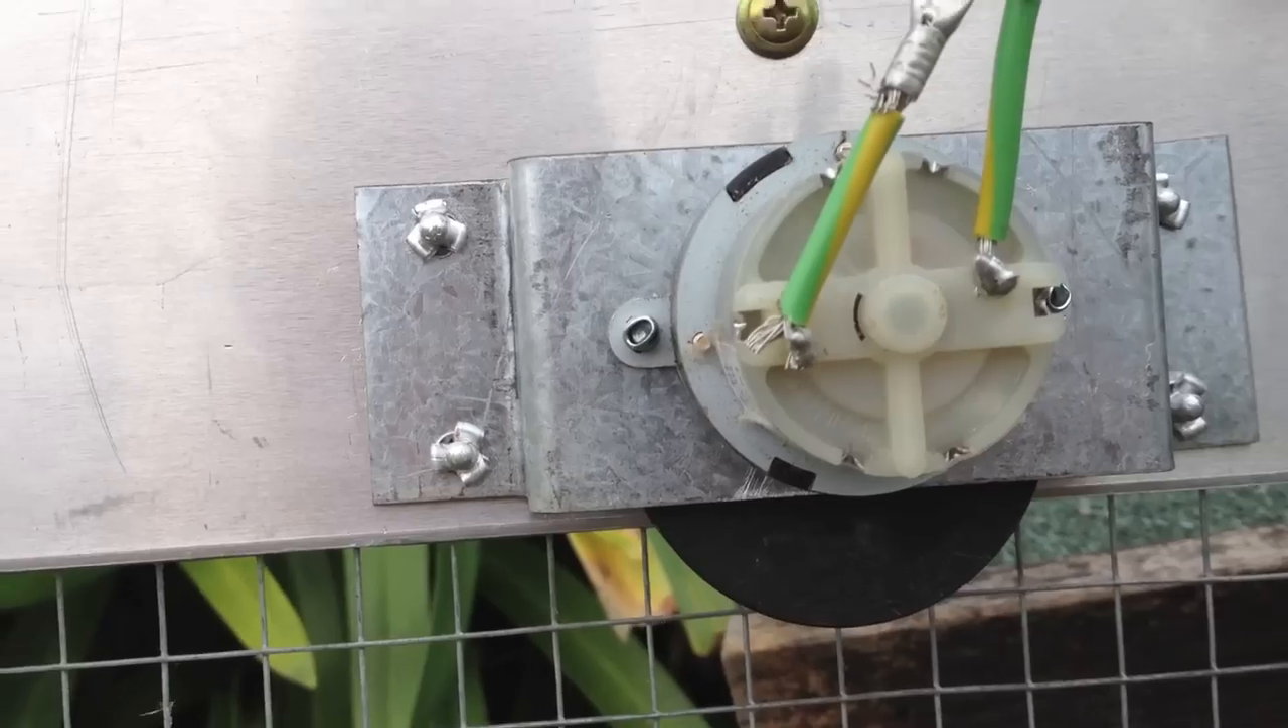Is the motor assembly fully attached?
Yes.